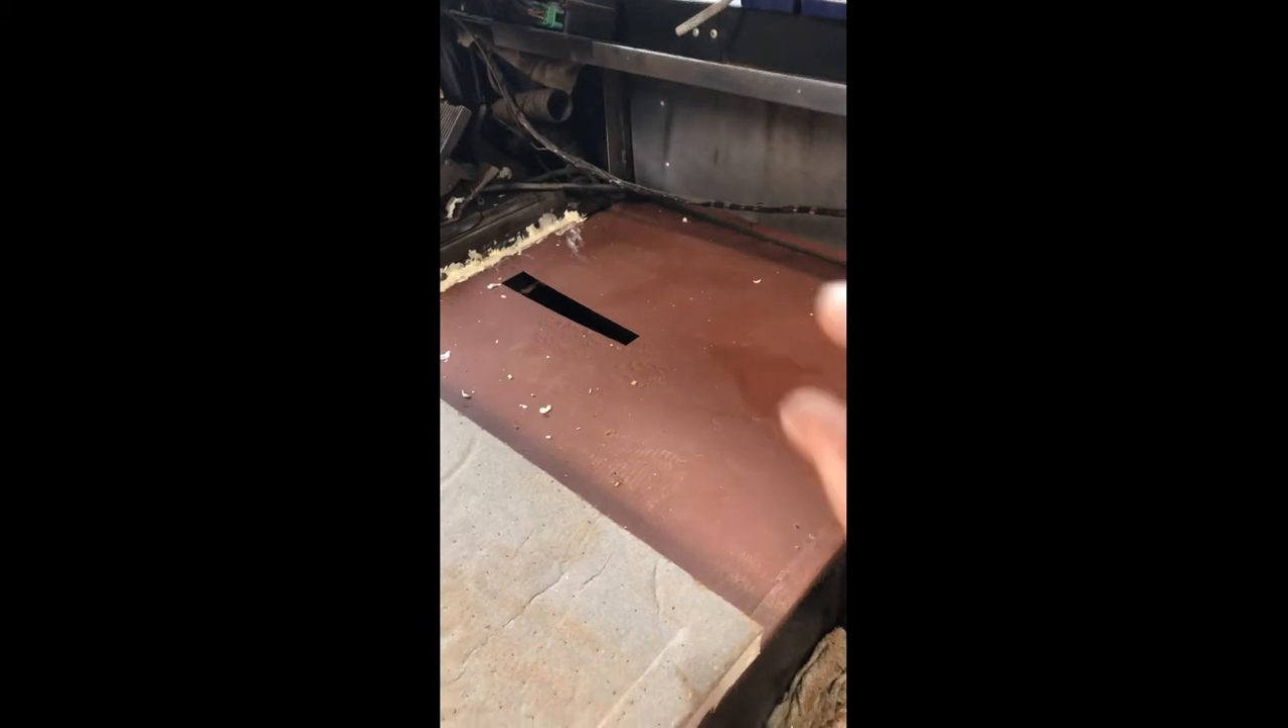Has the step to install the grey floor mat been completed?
No.